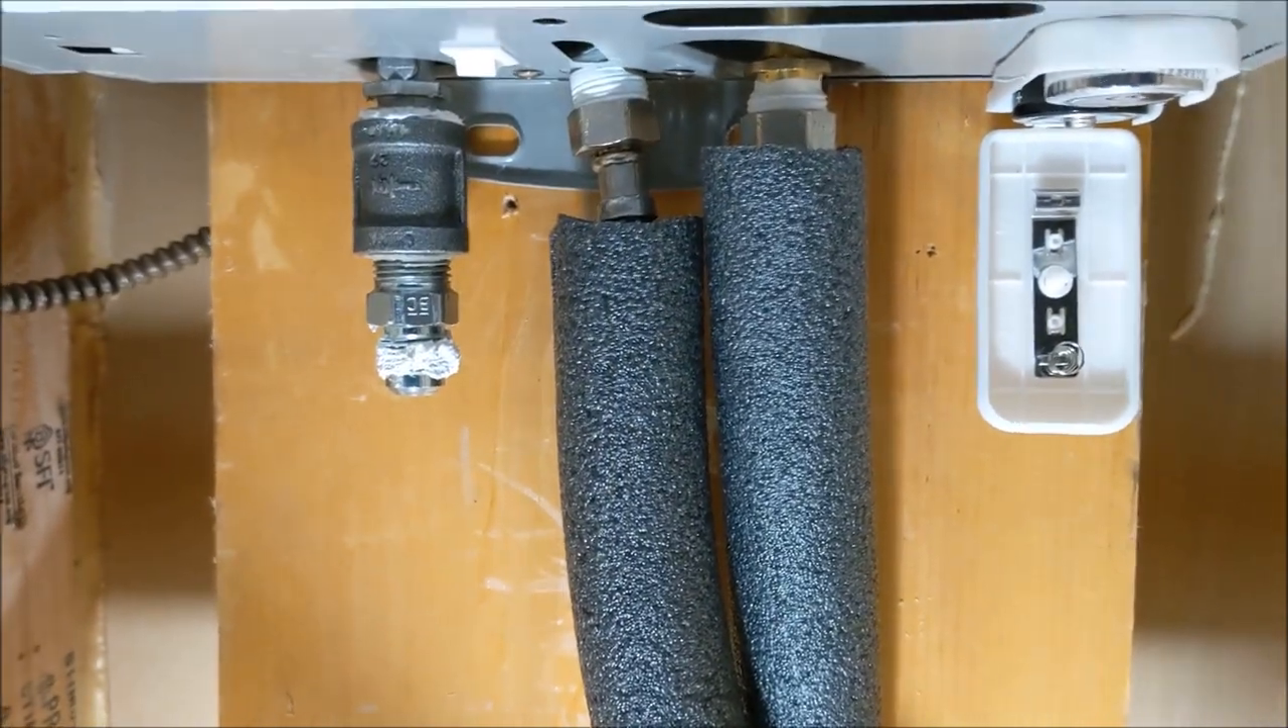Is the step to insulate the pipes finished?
Yes.